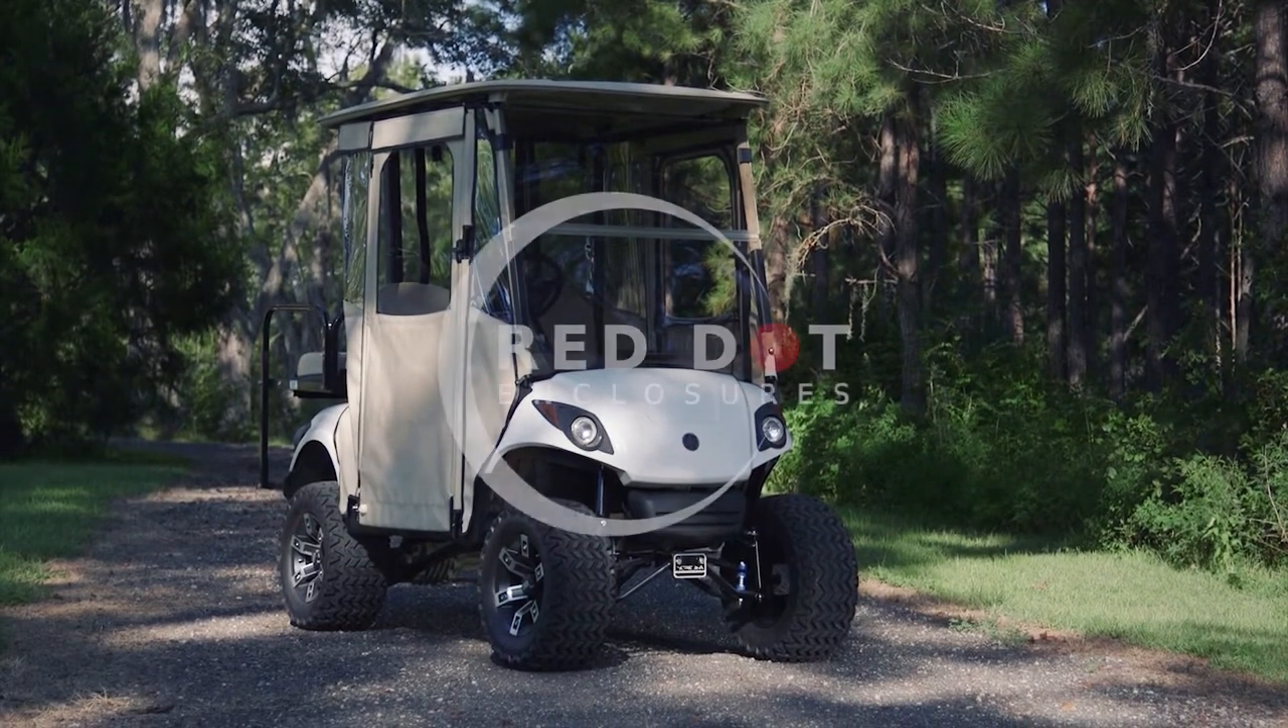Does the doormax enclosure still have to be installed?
No.